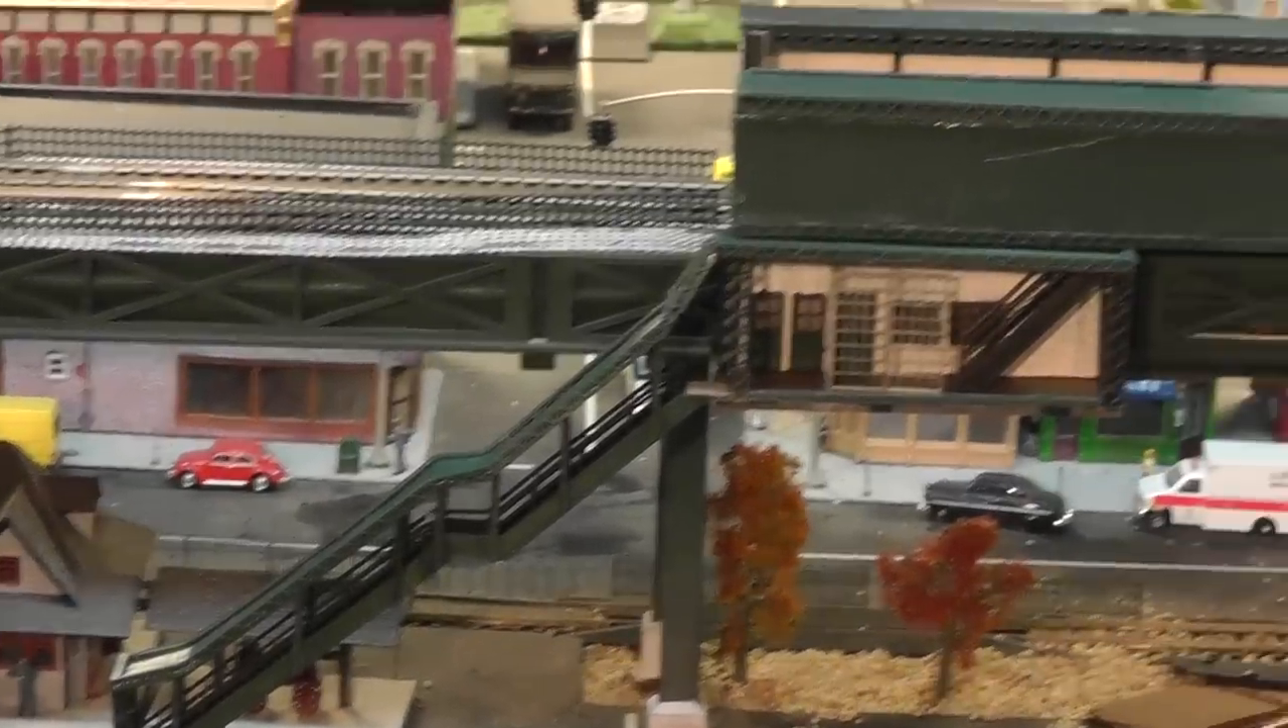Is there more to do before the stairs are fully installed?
No.